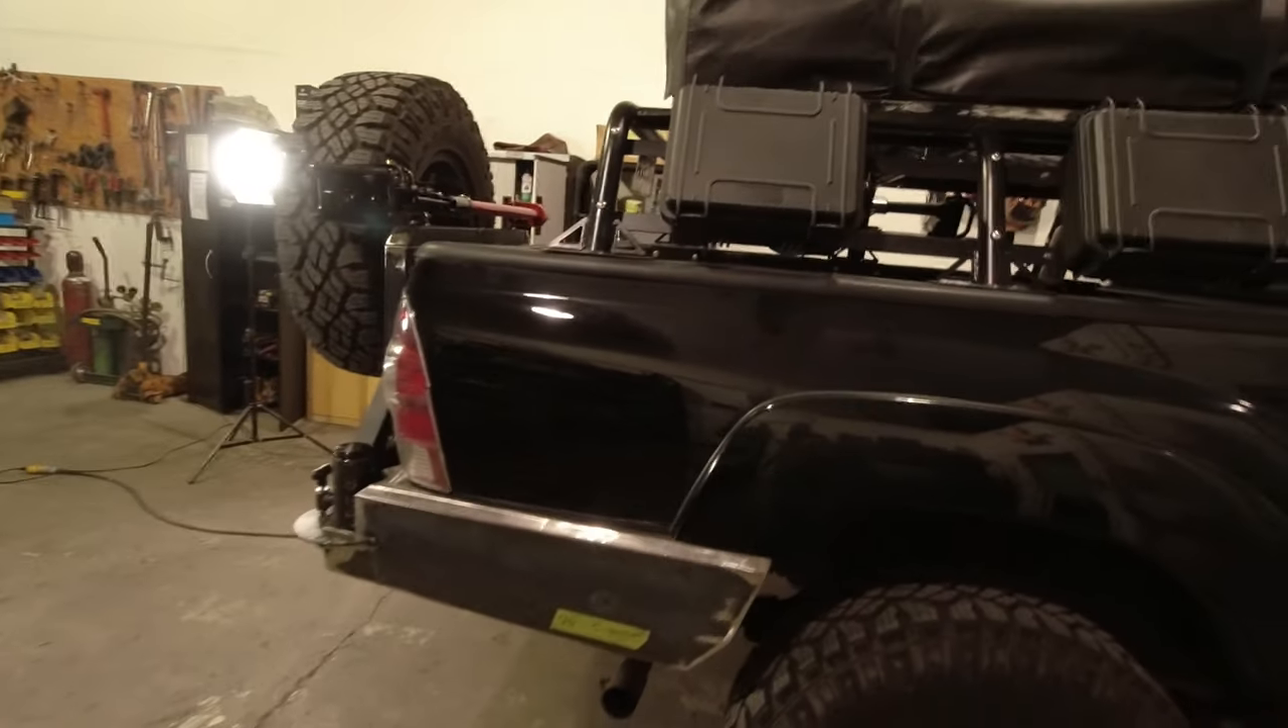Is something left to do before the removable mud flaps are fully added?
Yes.